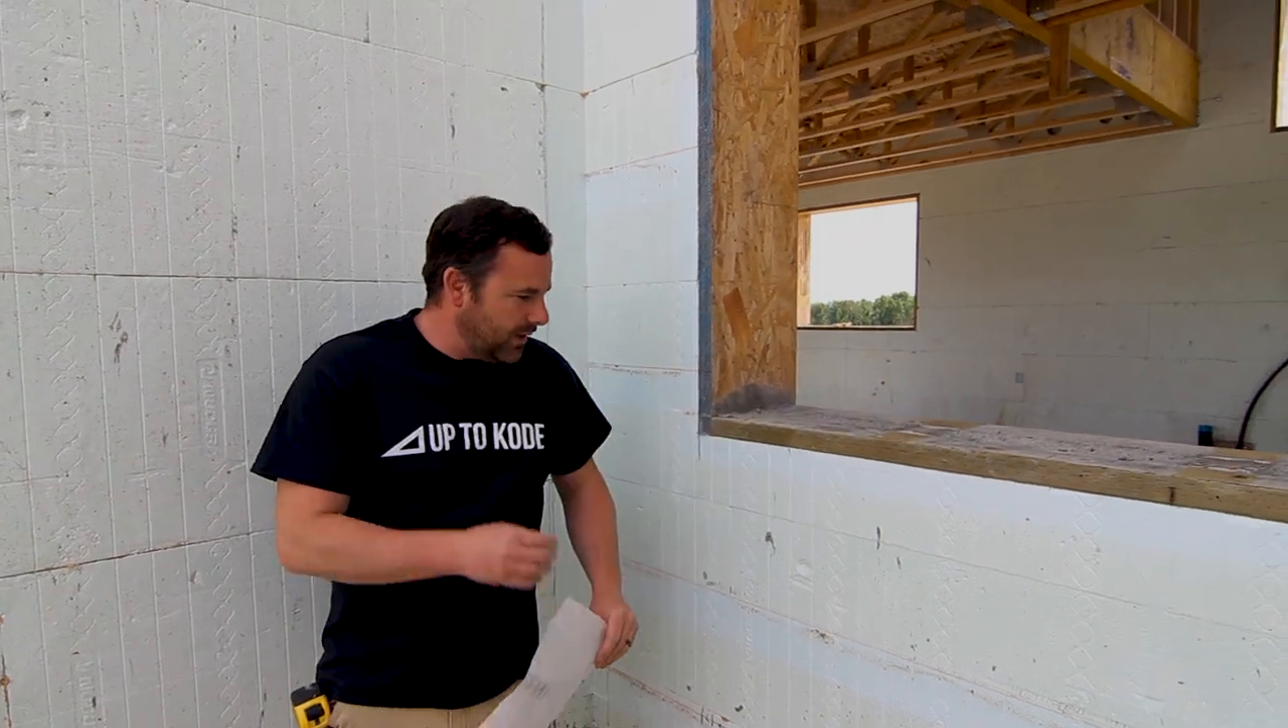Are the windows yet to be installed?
Yes.